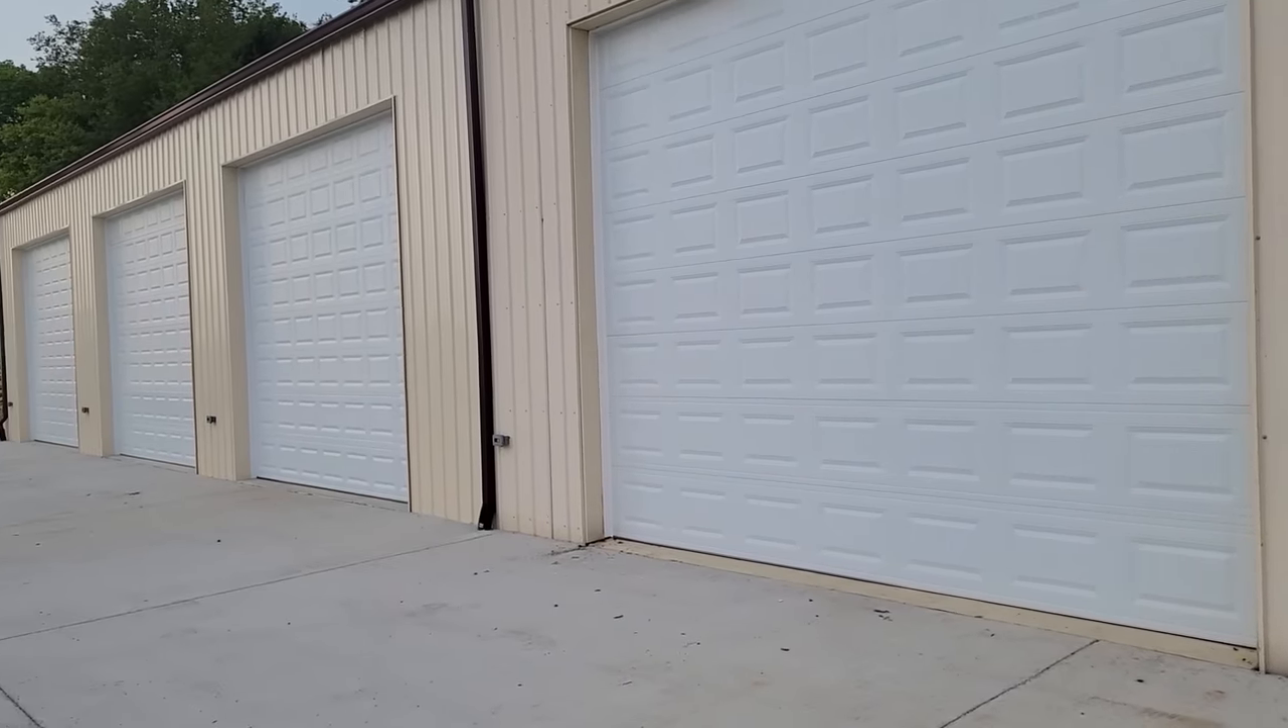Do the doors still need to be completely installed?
No.